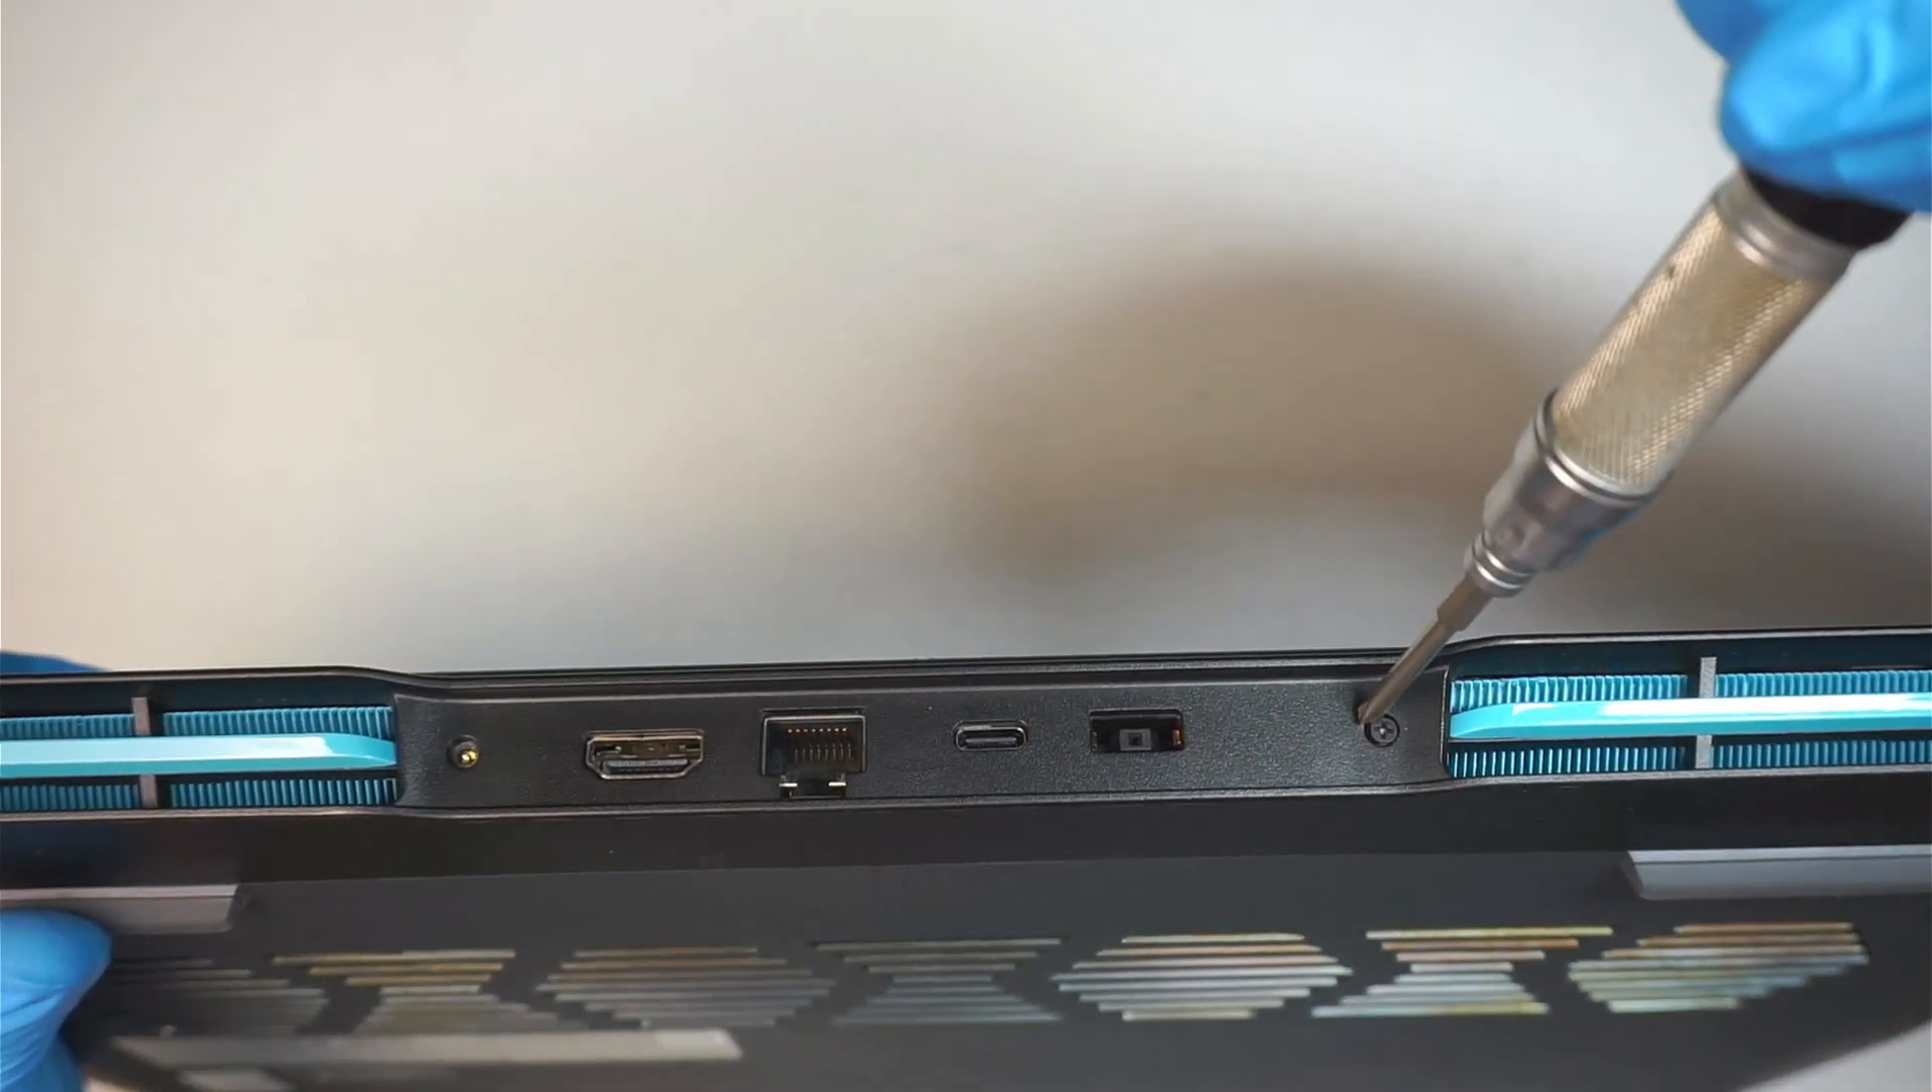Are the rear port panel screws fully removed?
No.